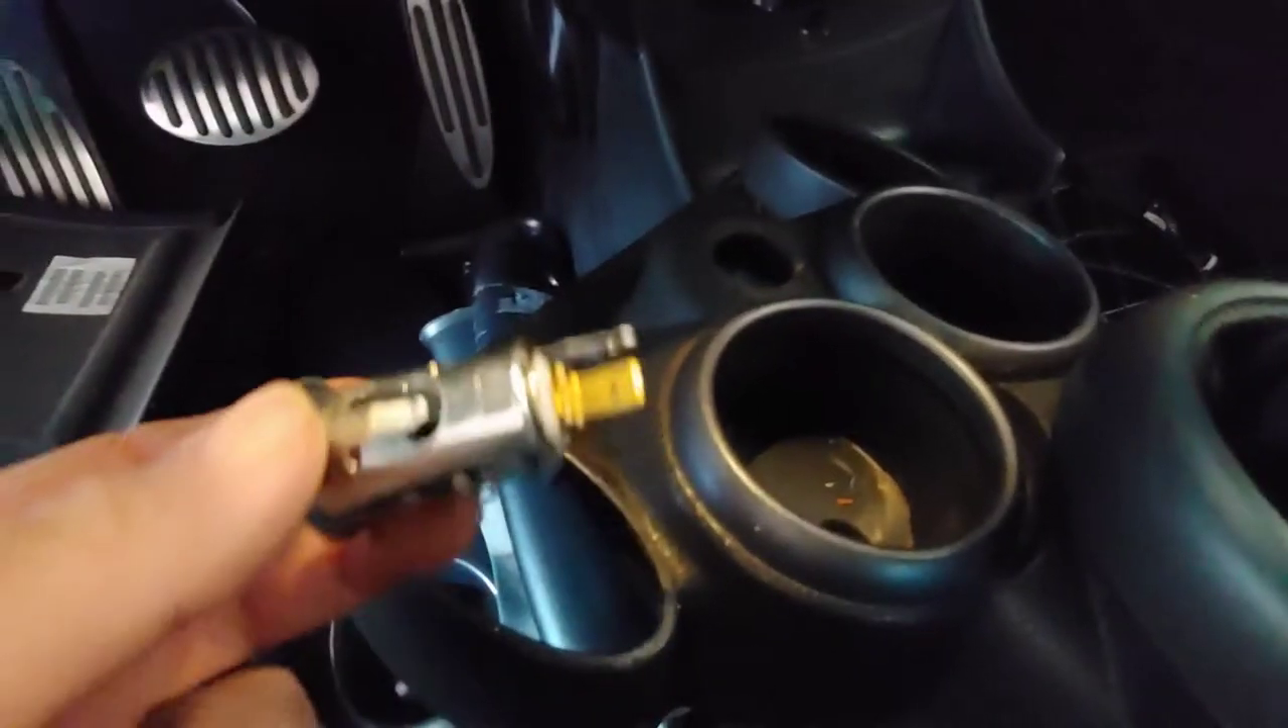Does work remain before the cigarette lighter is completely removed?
No.